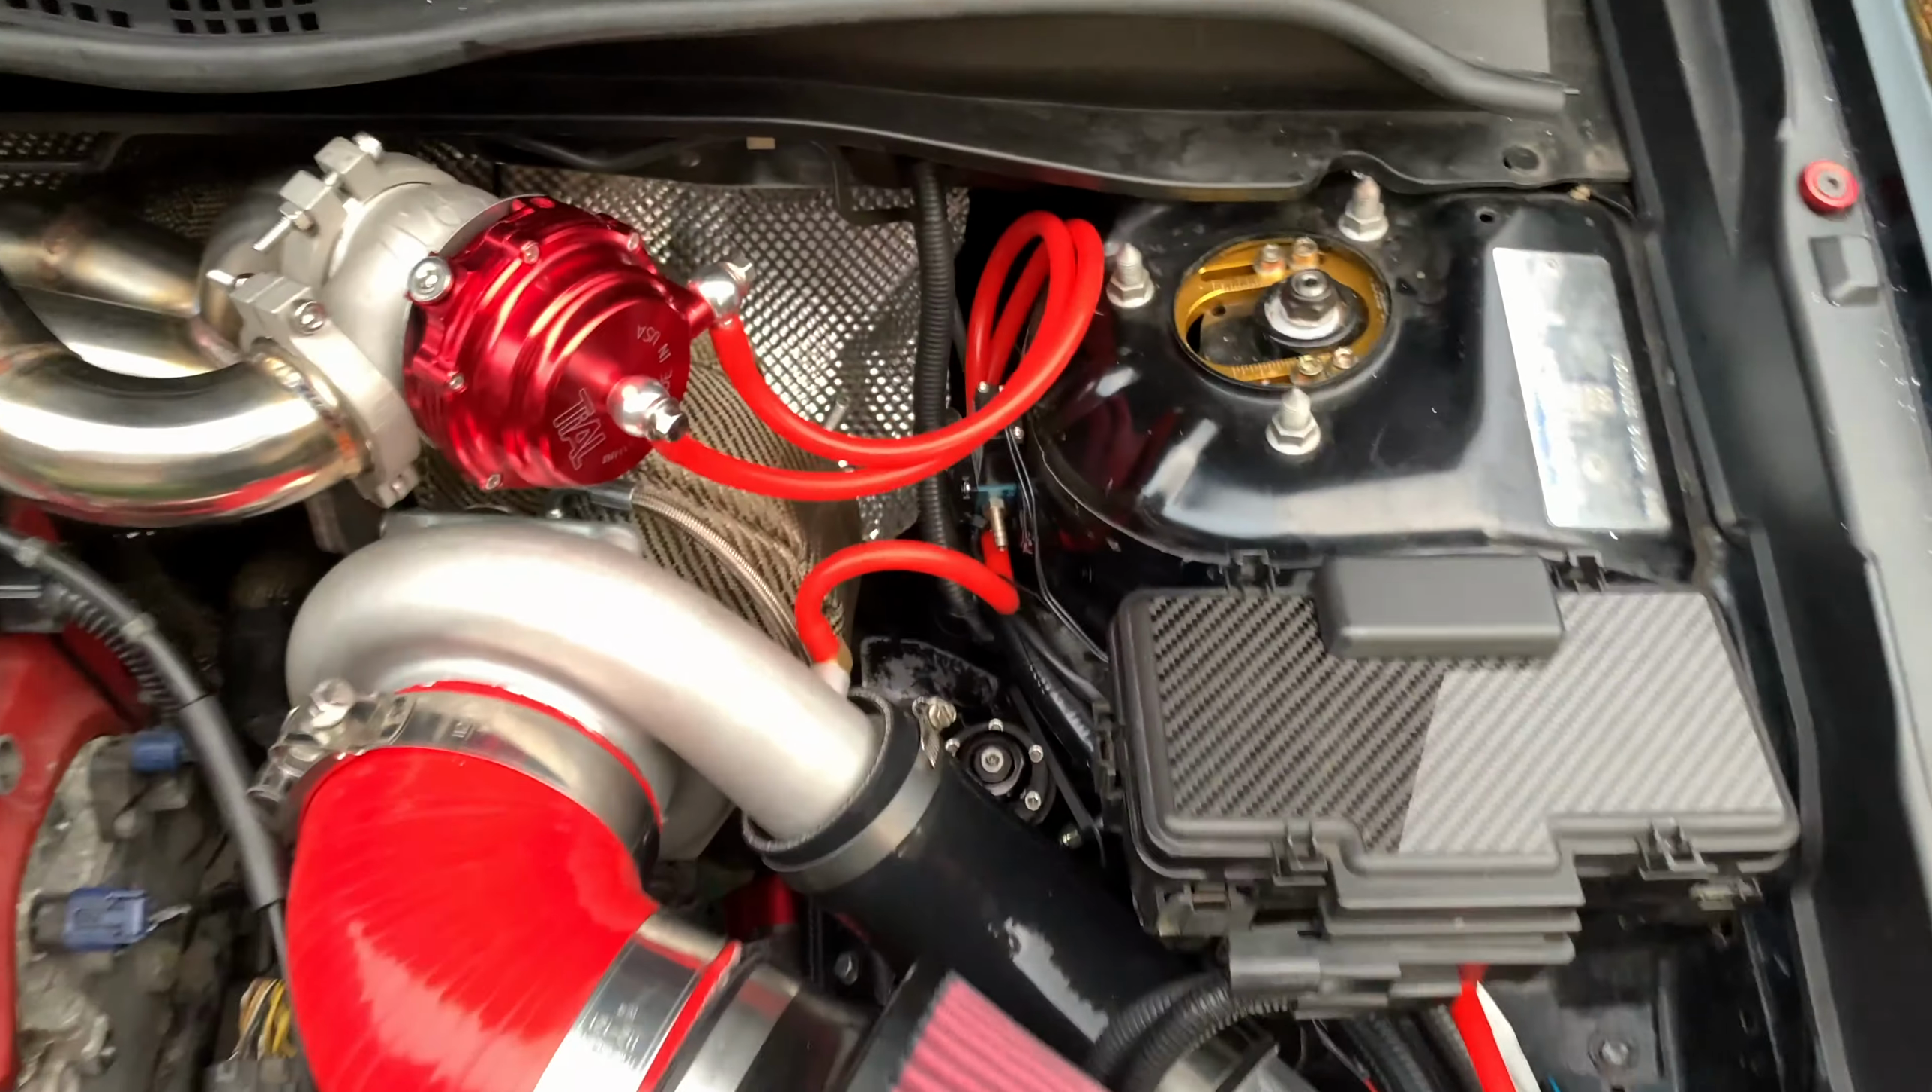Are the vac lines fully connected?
Yes.